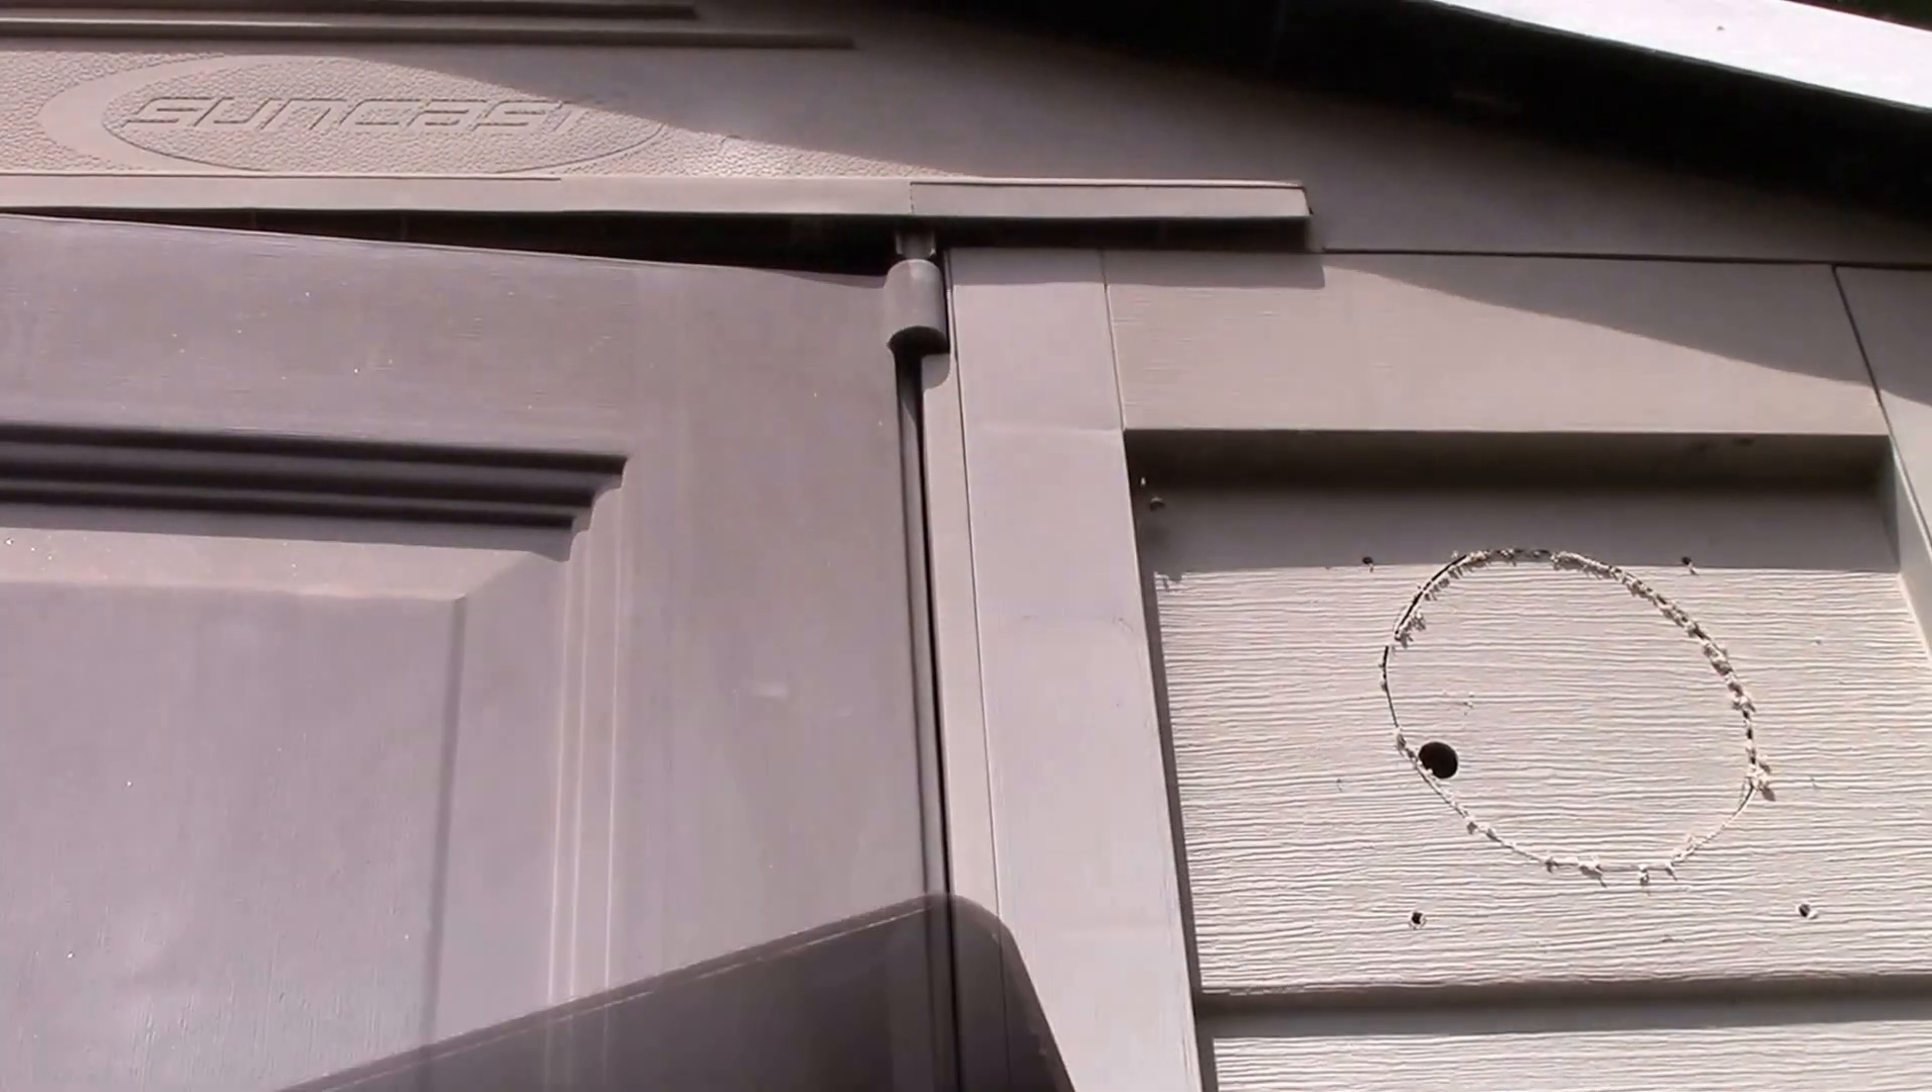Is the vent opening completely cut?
No.